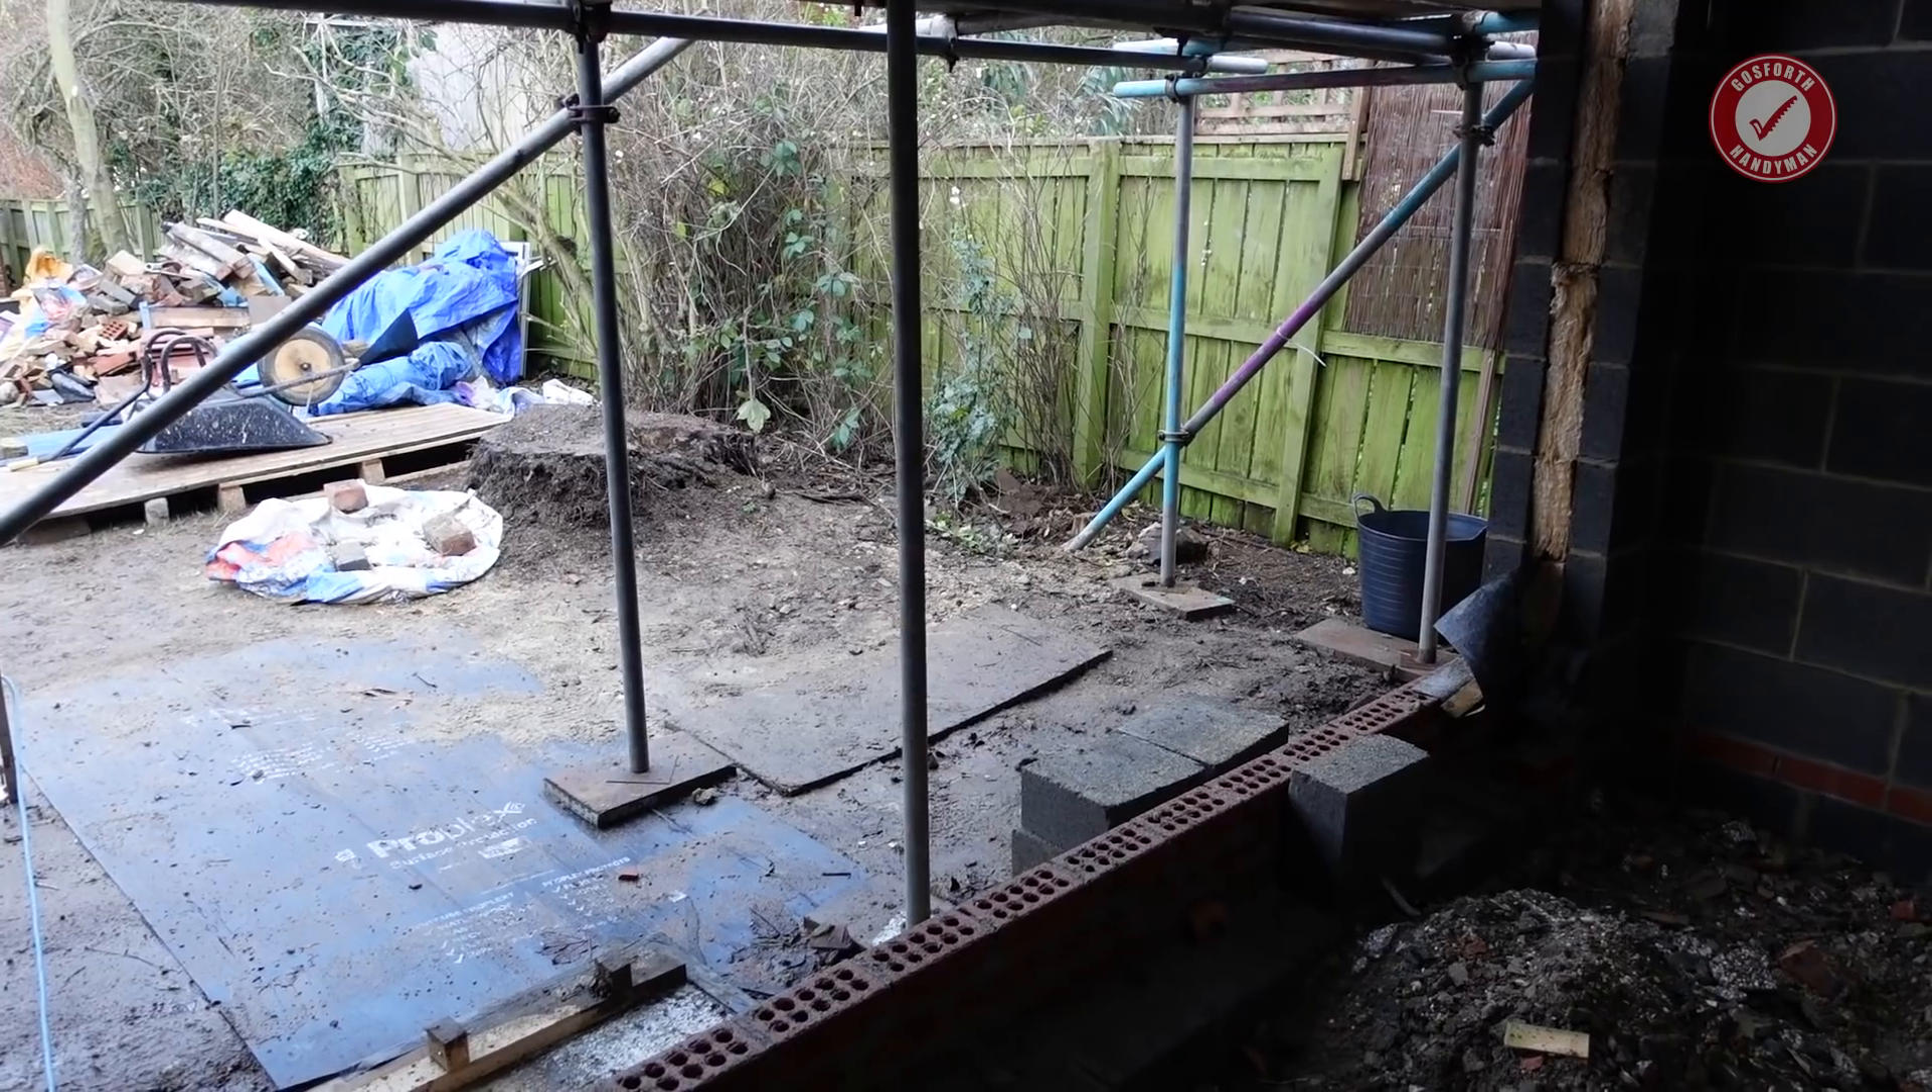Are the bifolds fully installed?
No.